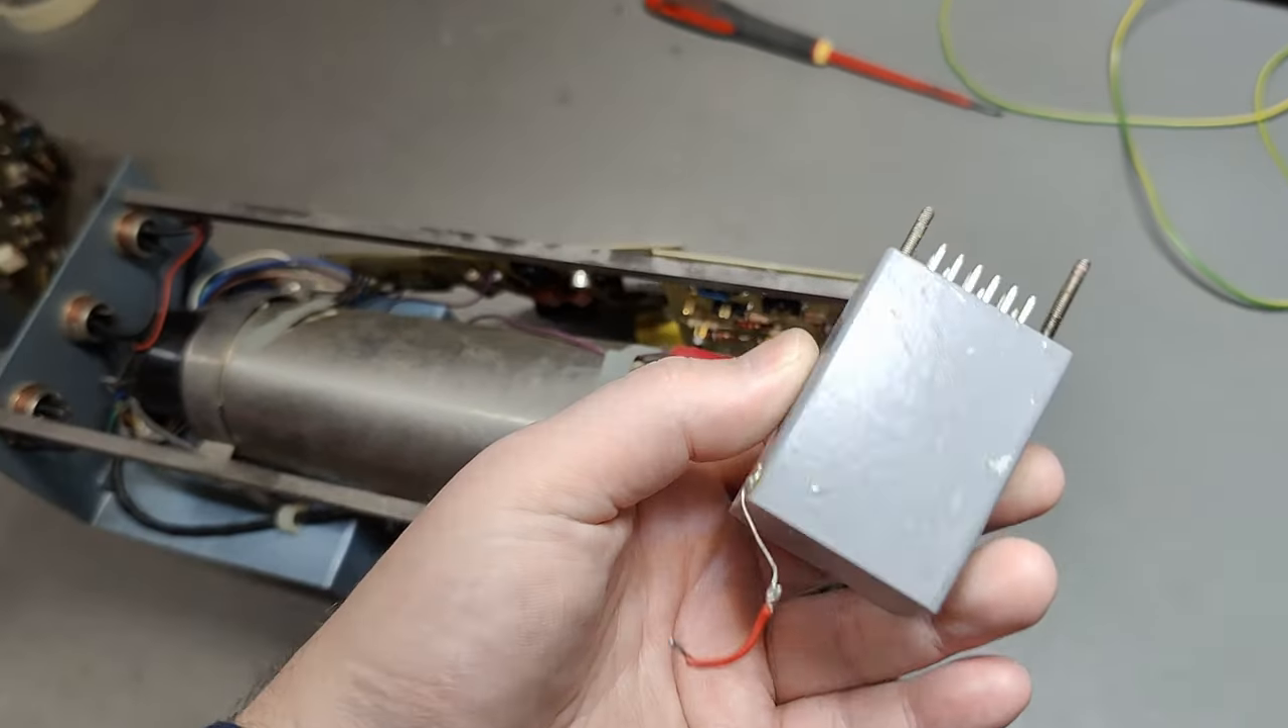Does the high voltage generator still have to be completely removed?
No.